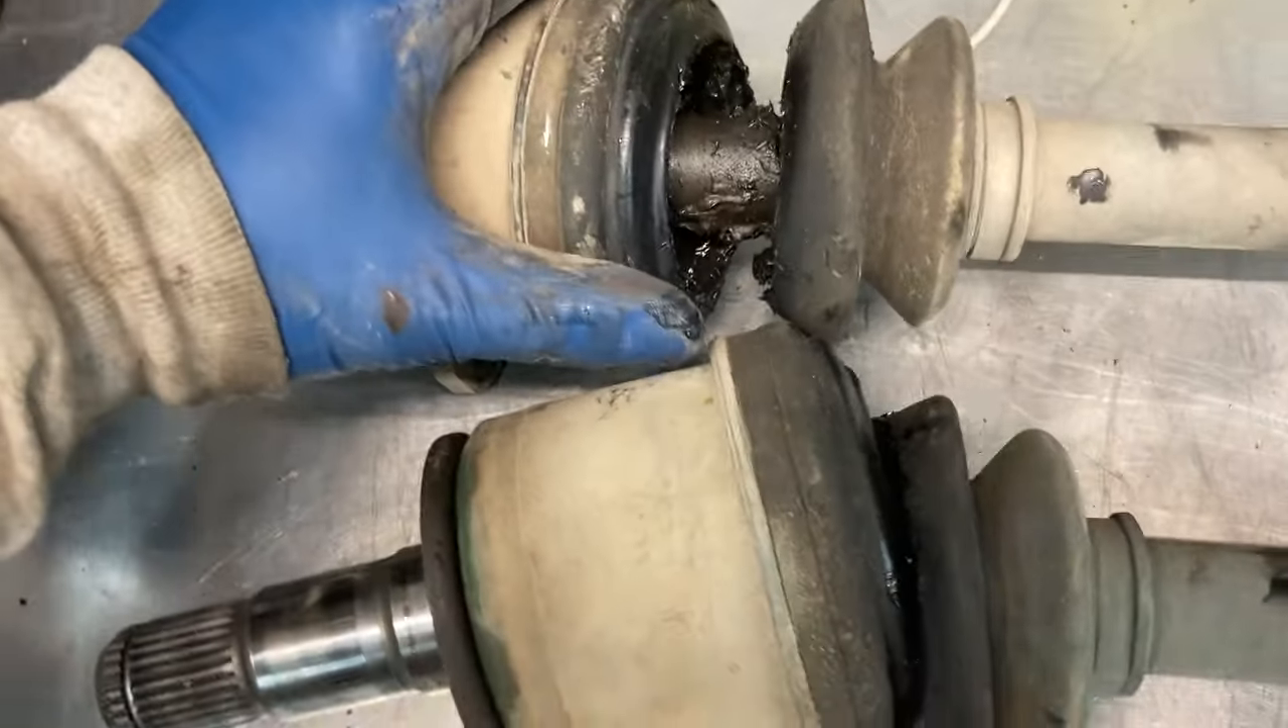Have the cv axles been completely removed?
Yes.